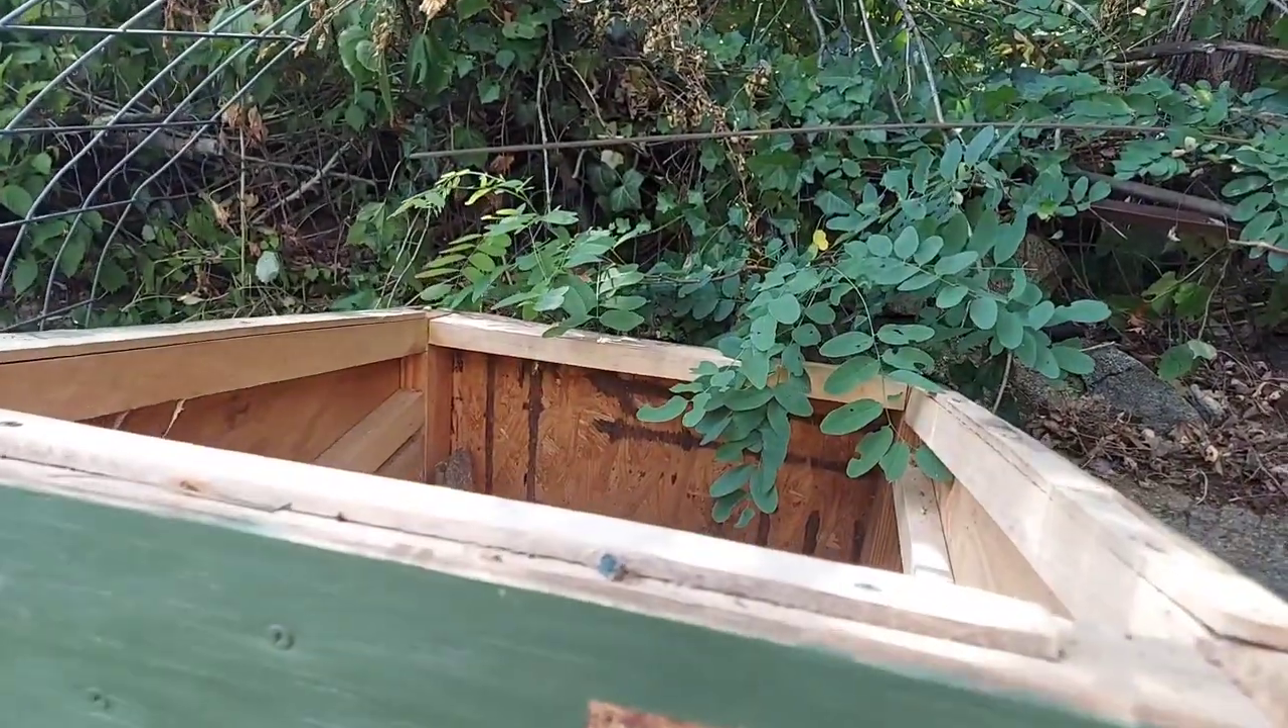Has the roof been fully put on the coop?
No.